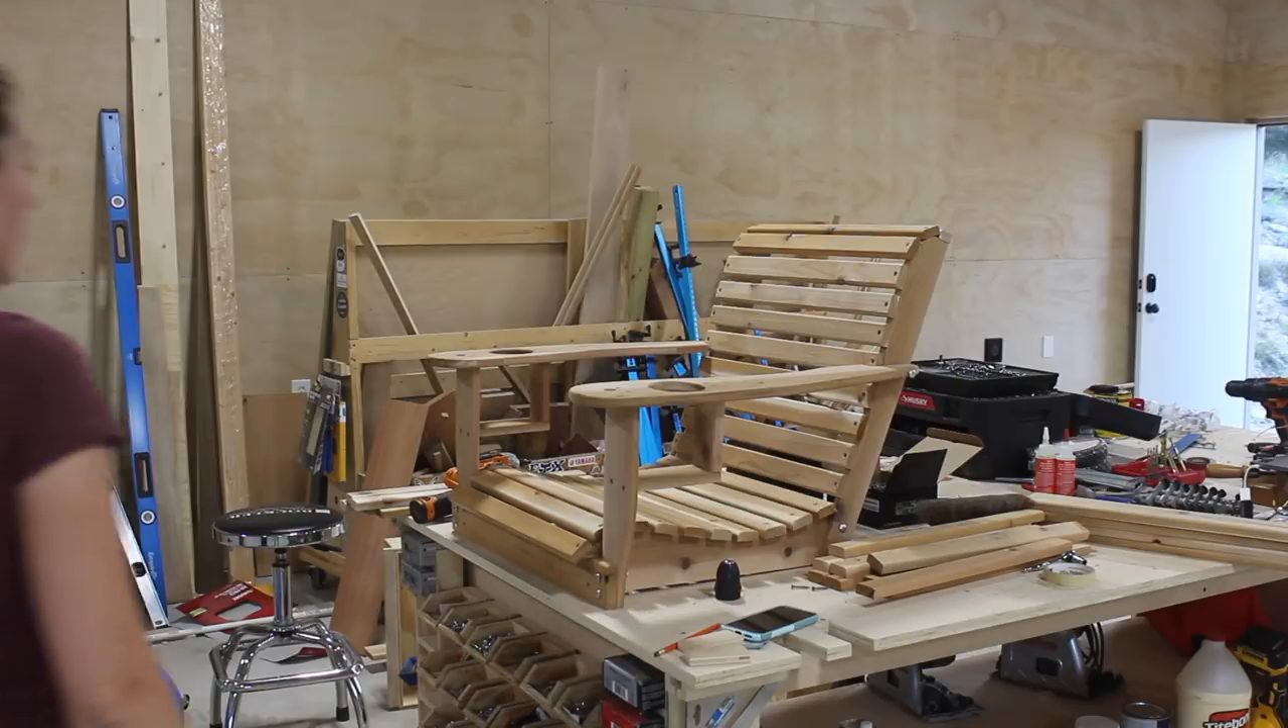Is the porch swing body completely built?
Yes.